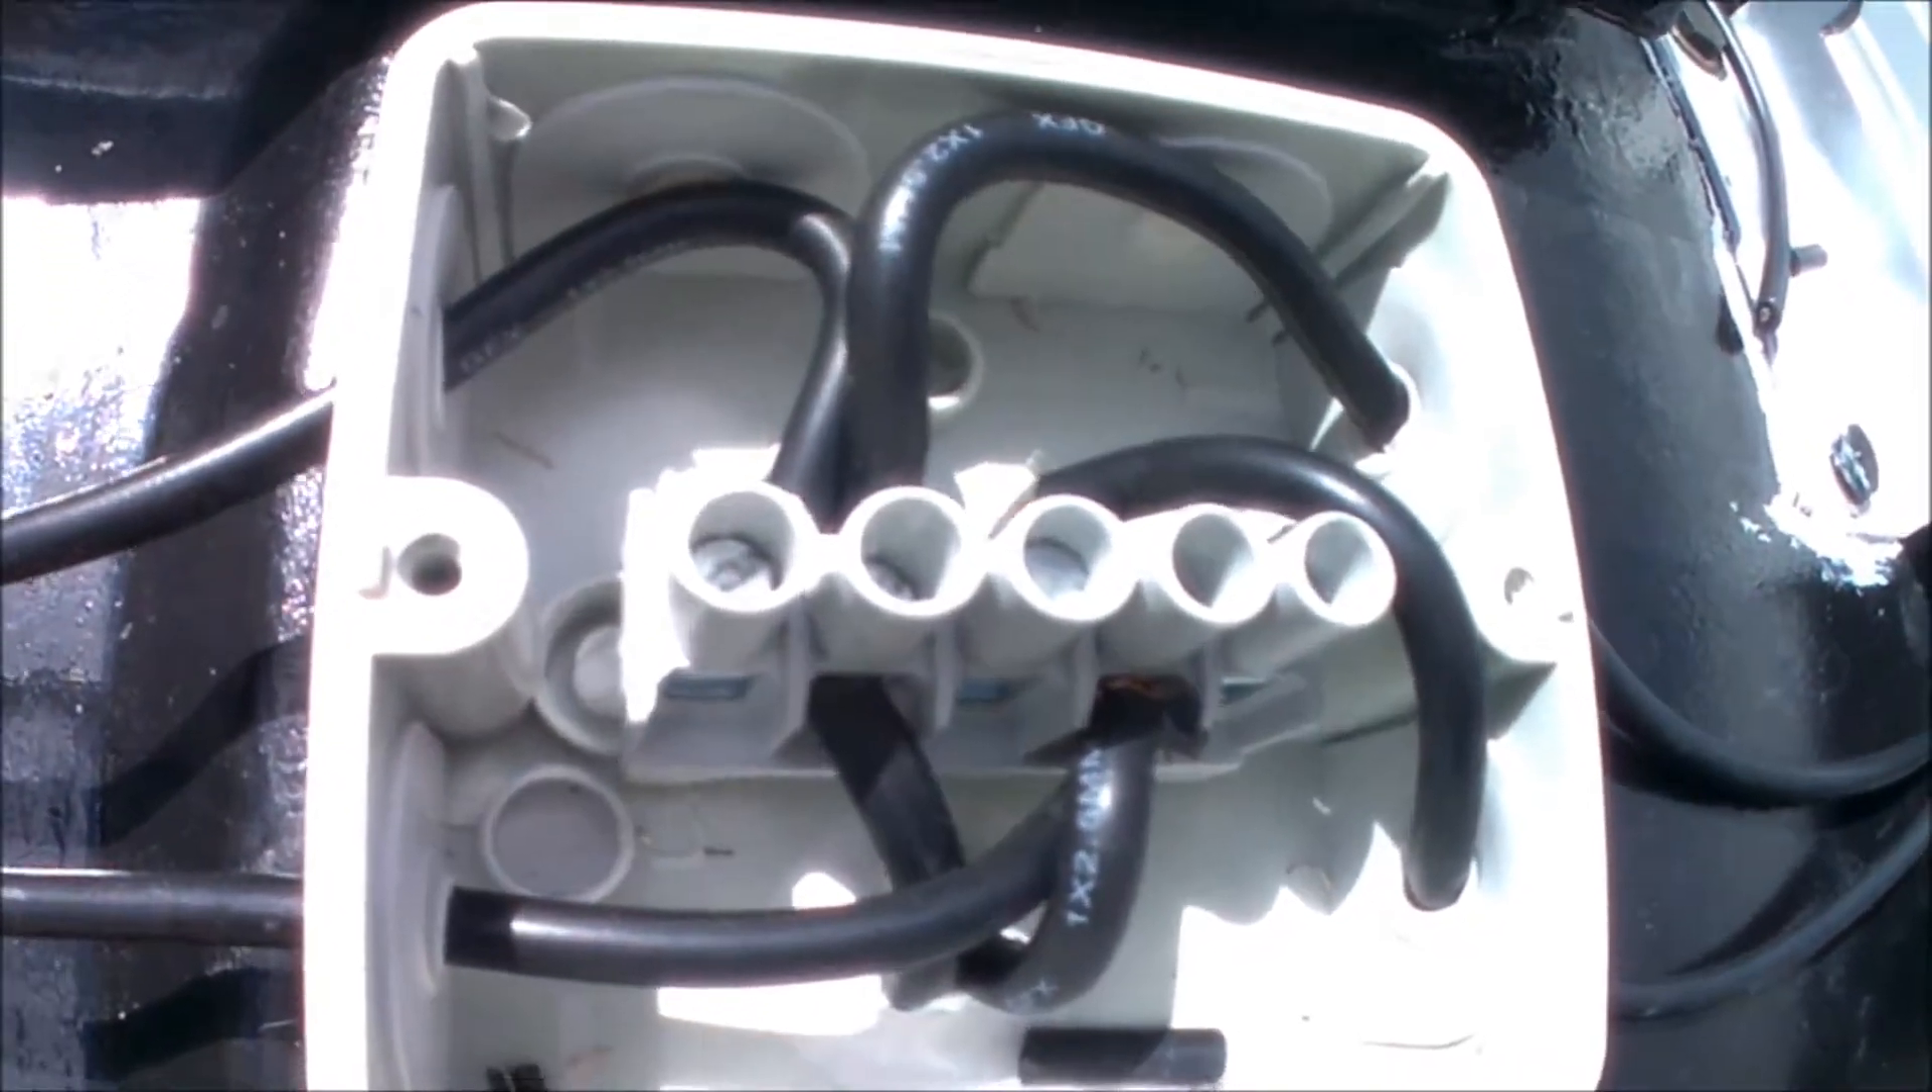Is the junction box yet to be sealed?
Yes.